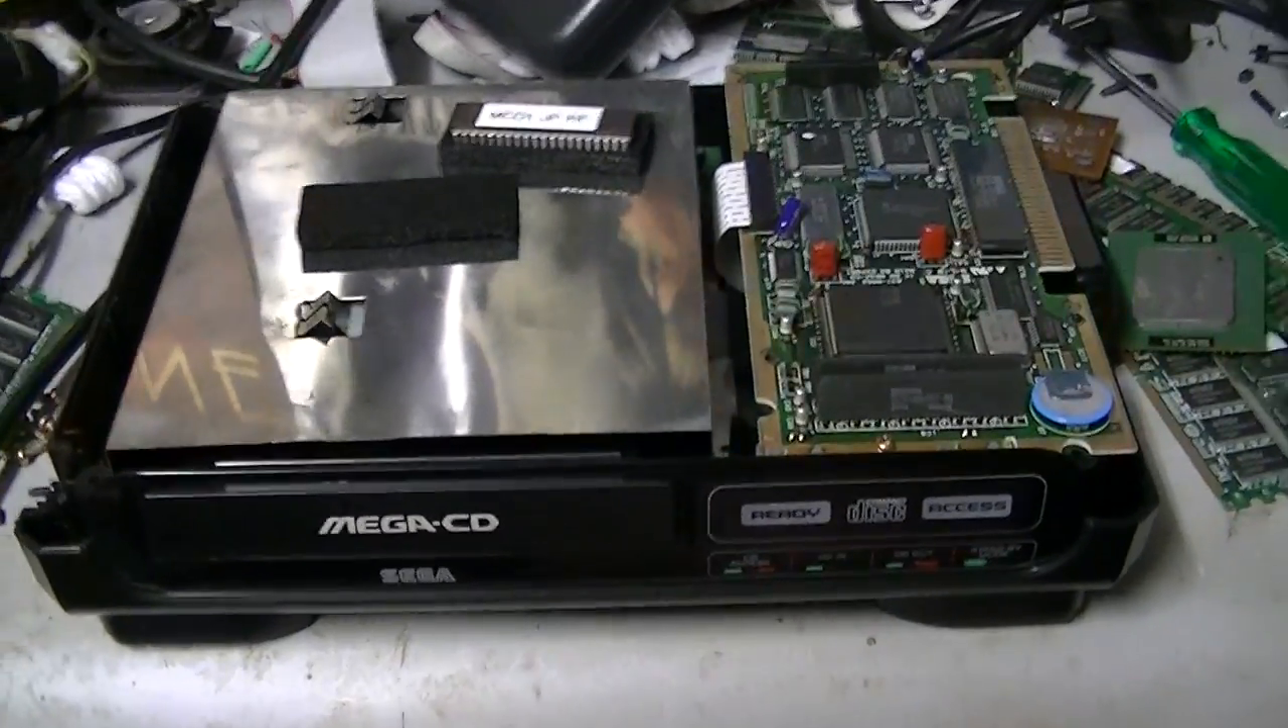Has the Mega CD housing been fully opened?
Yes.